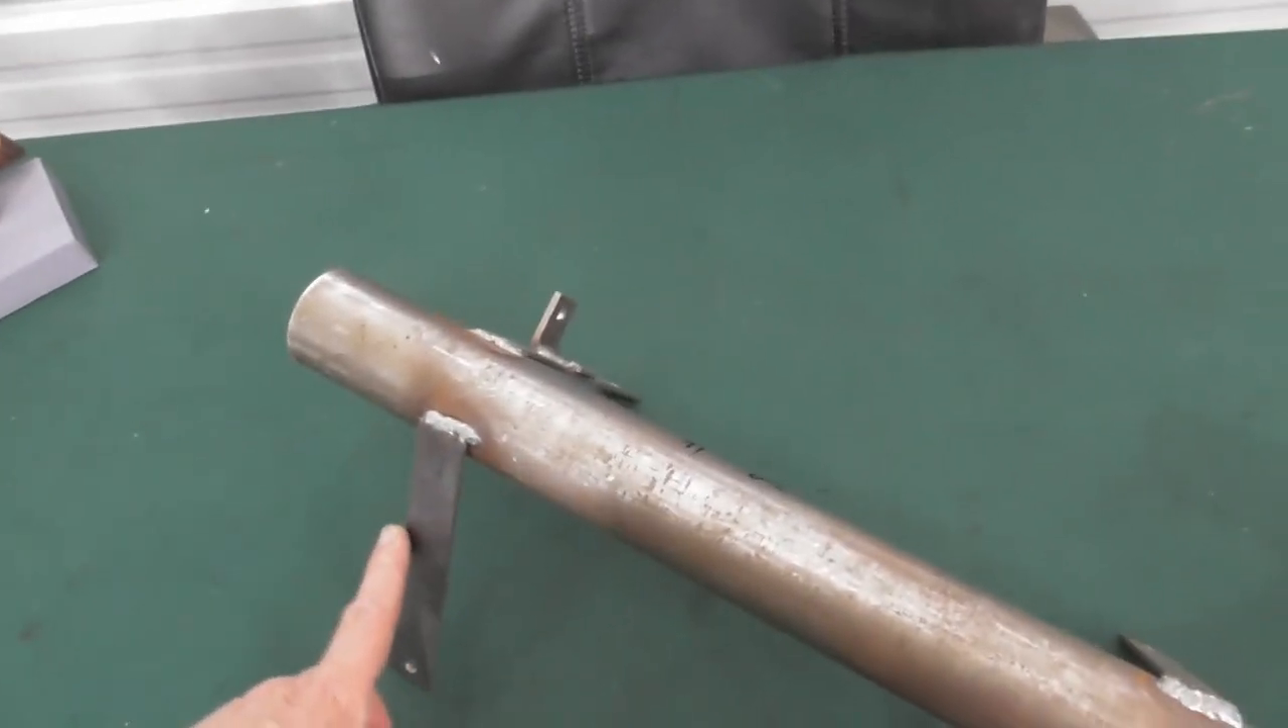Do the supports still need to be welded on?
No.